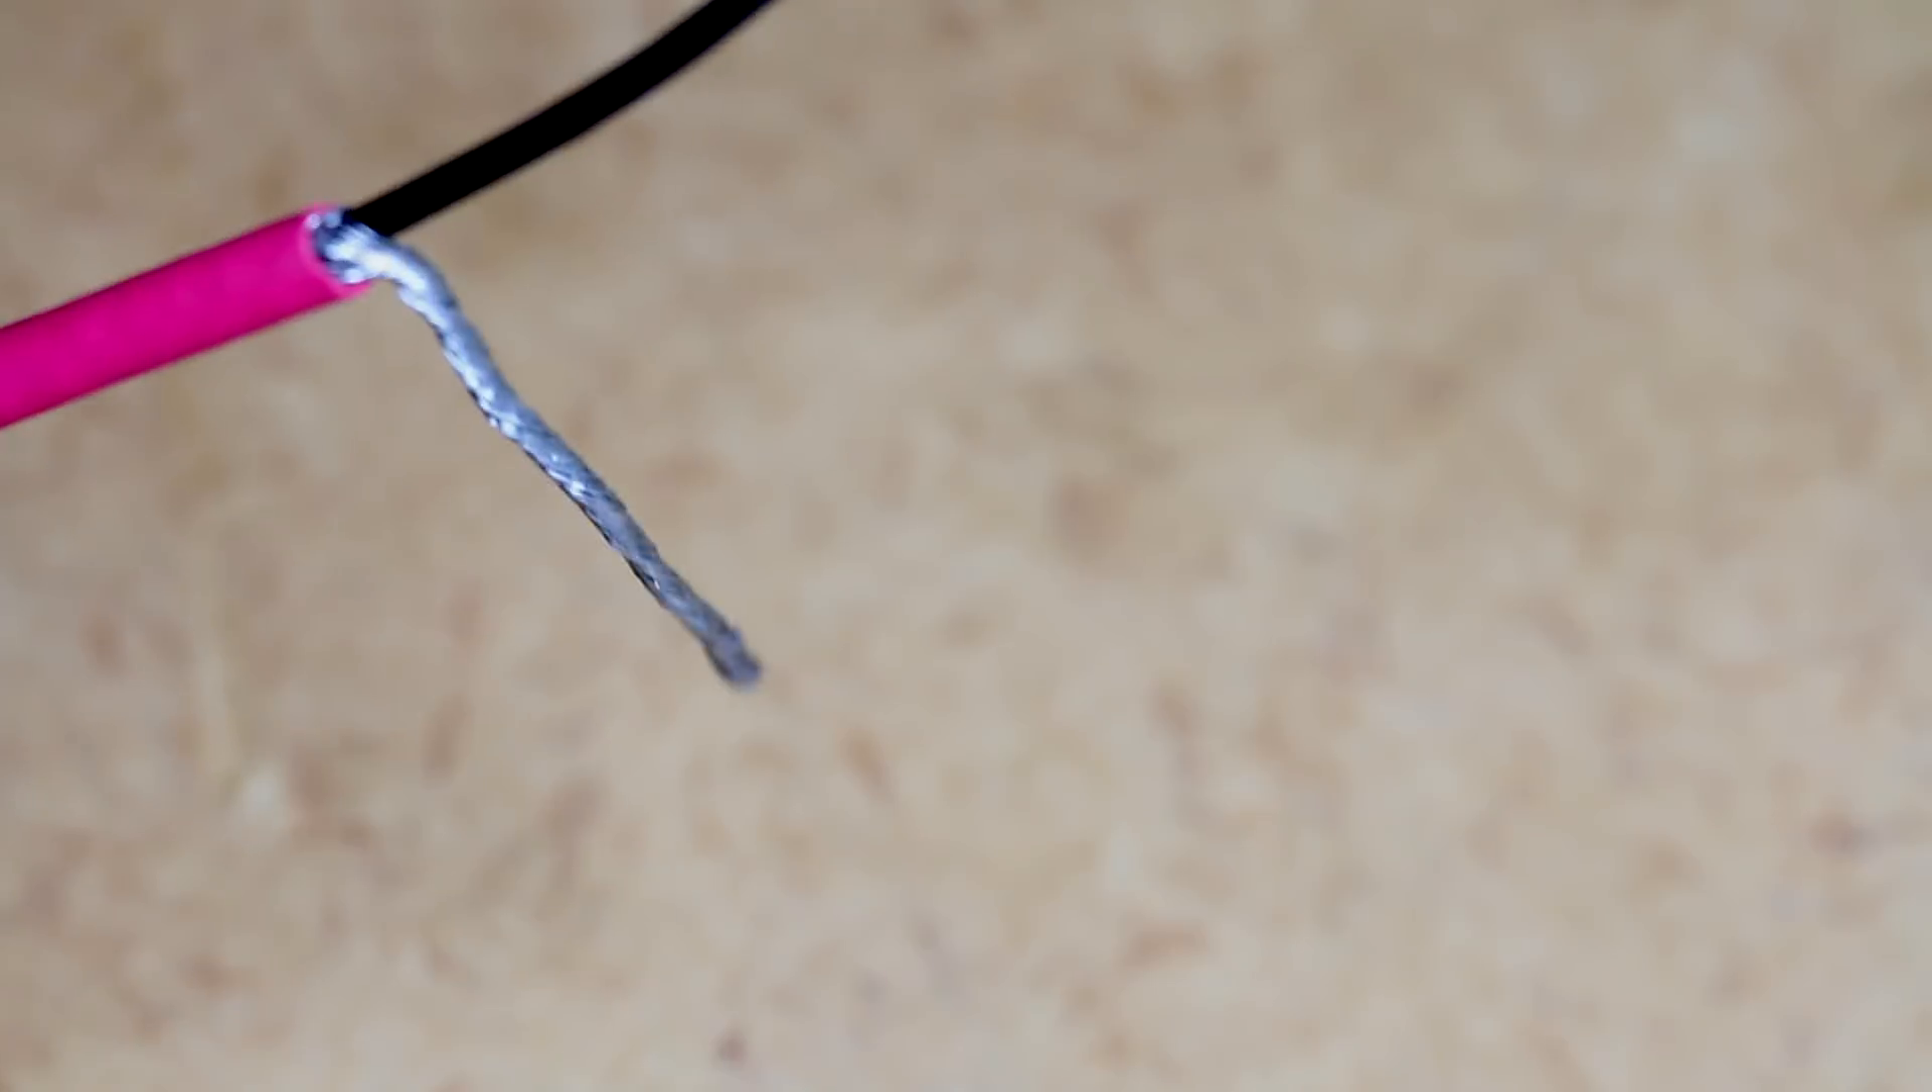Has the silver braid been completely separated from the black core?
Yes.